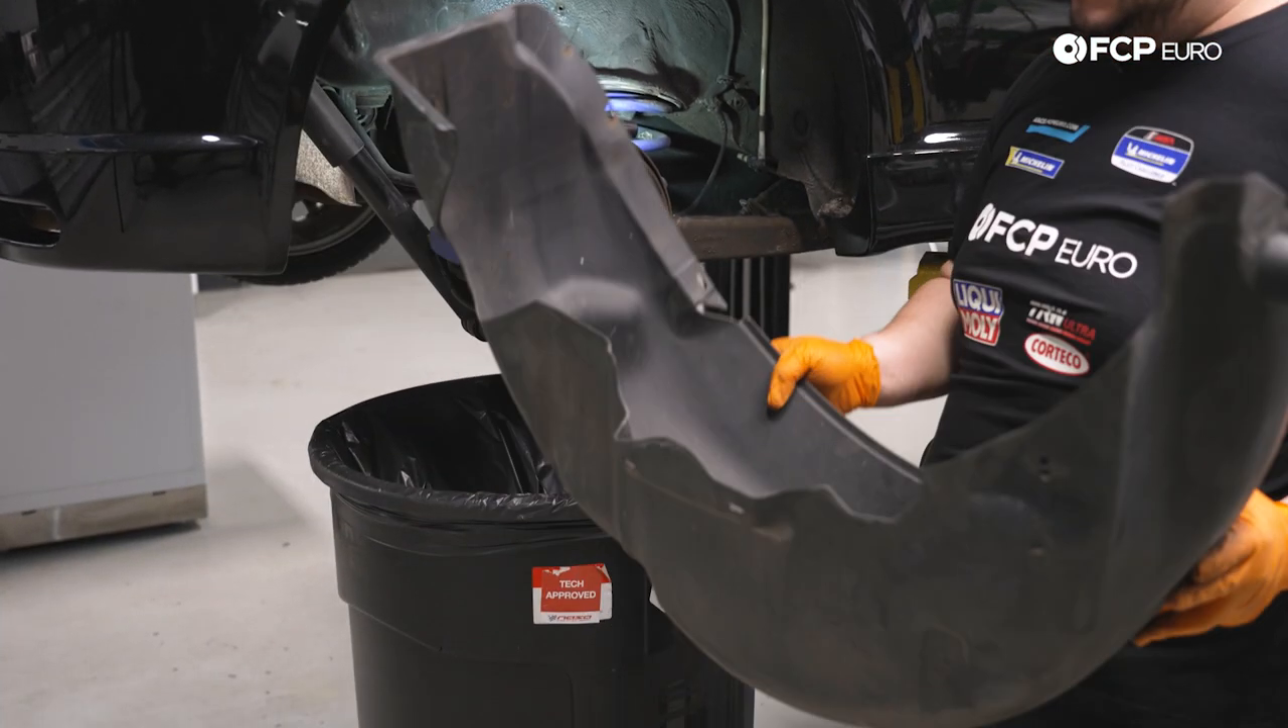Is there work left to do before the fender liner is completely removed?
No.